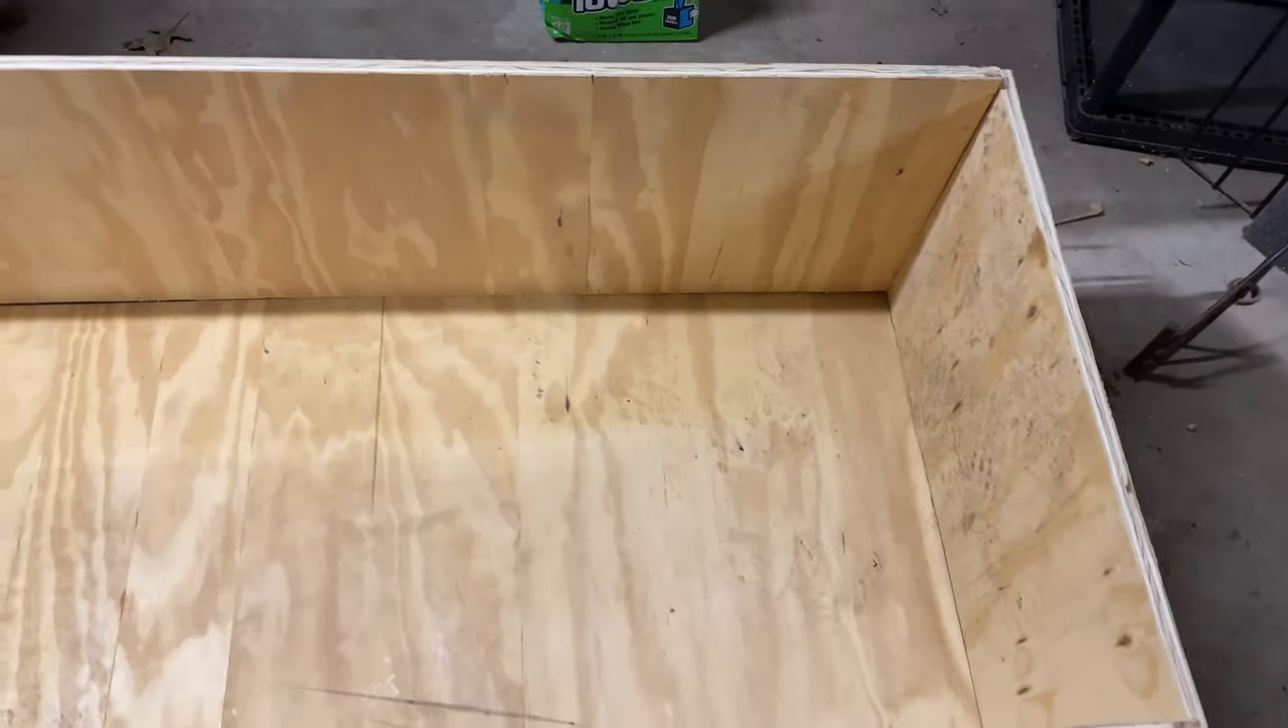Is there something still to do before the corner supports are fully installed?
Yes.